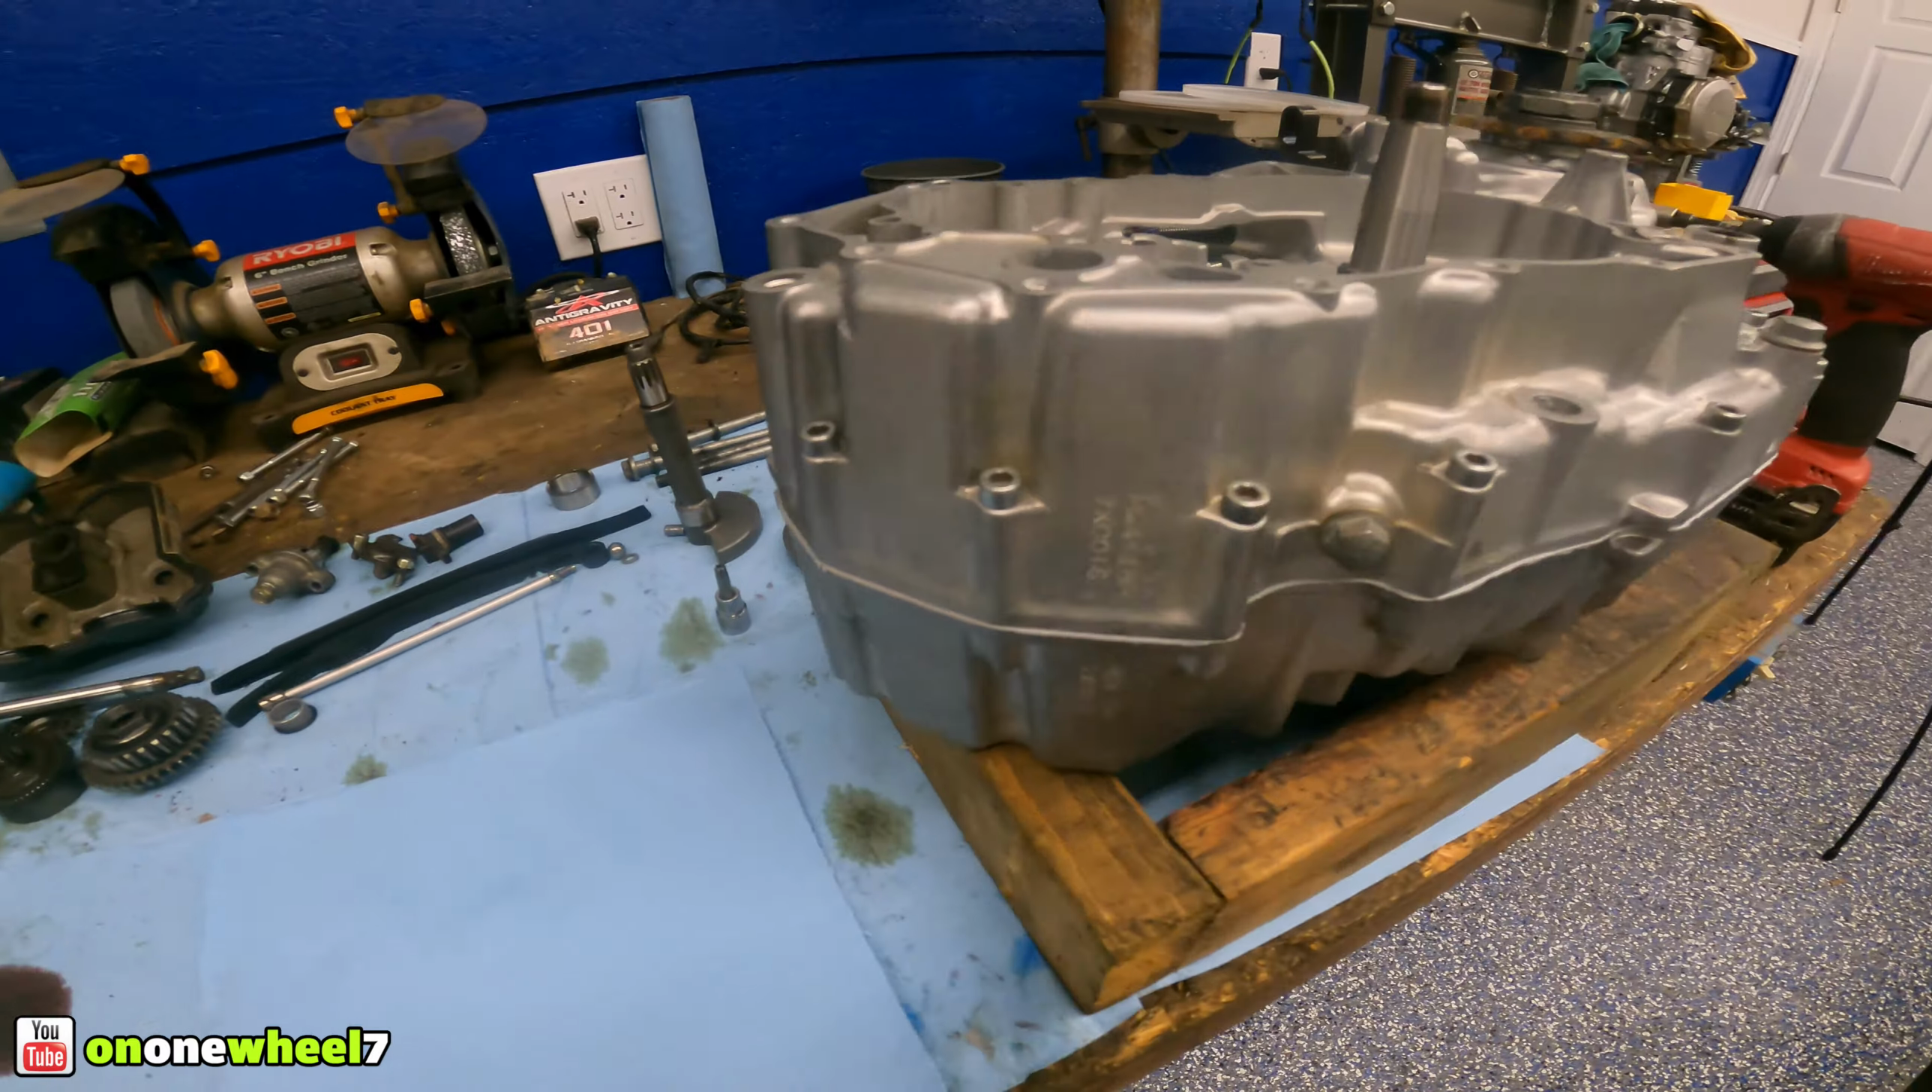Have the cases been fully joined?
Yes.